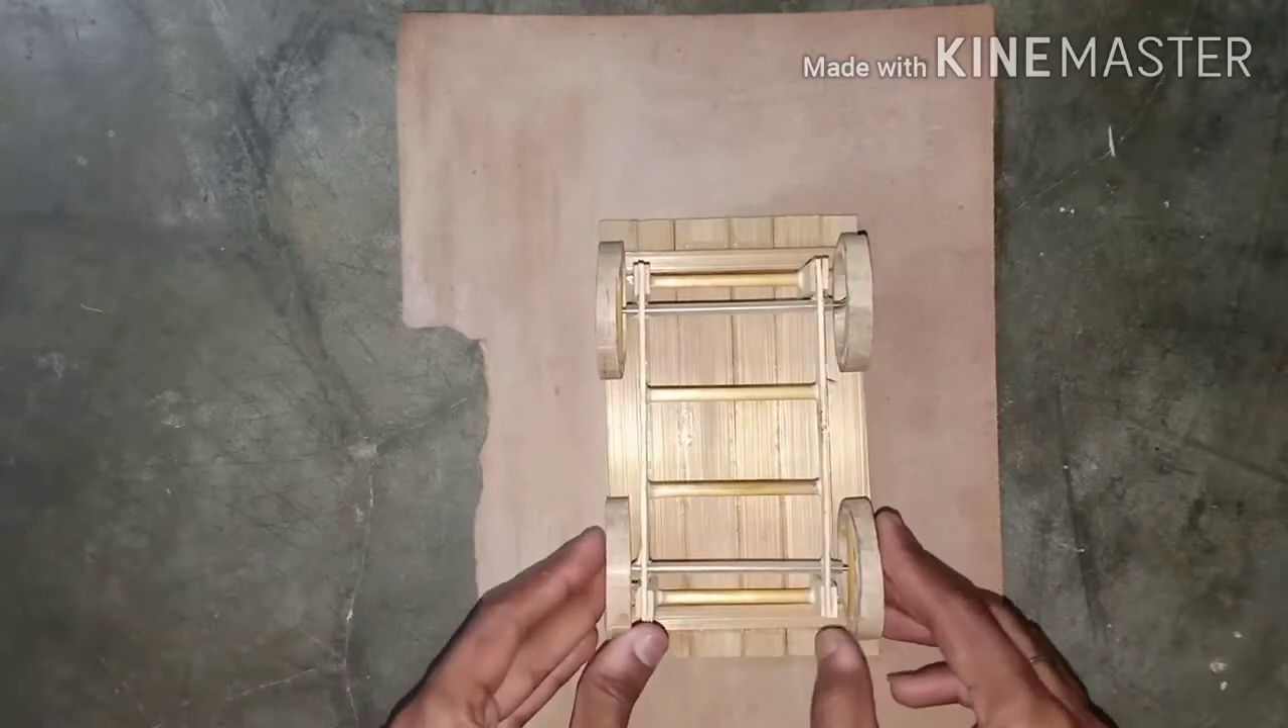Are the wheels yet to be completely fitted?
No.